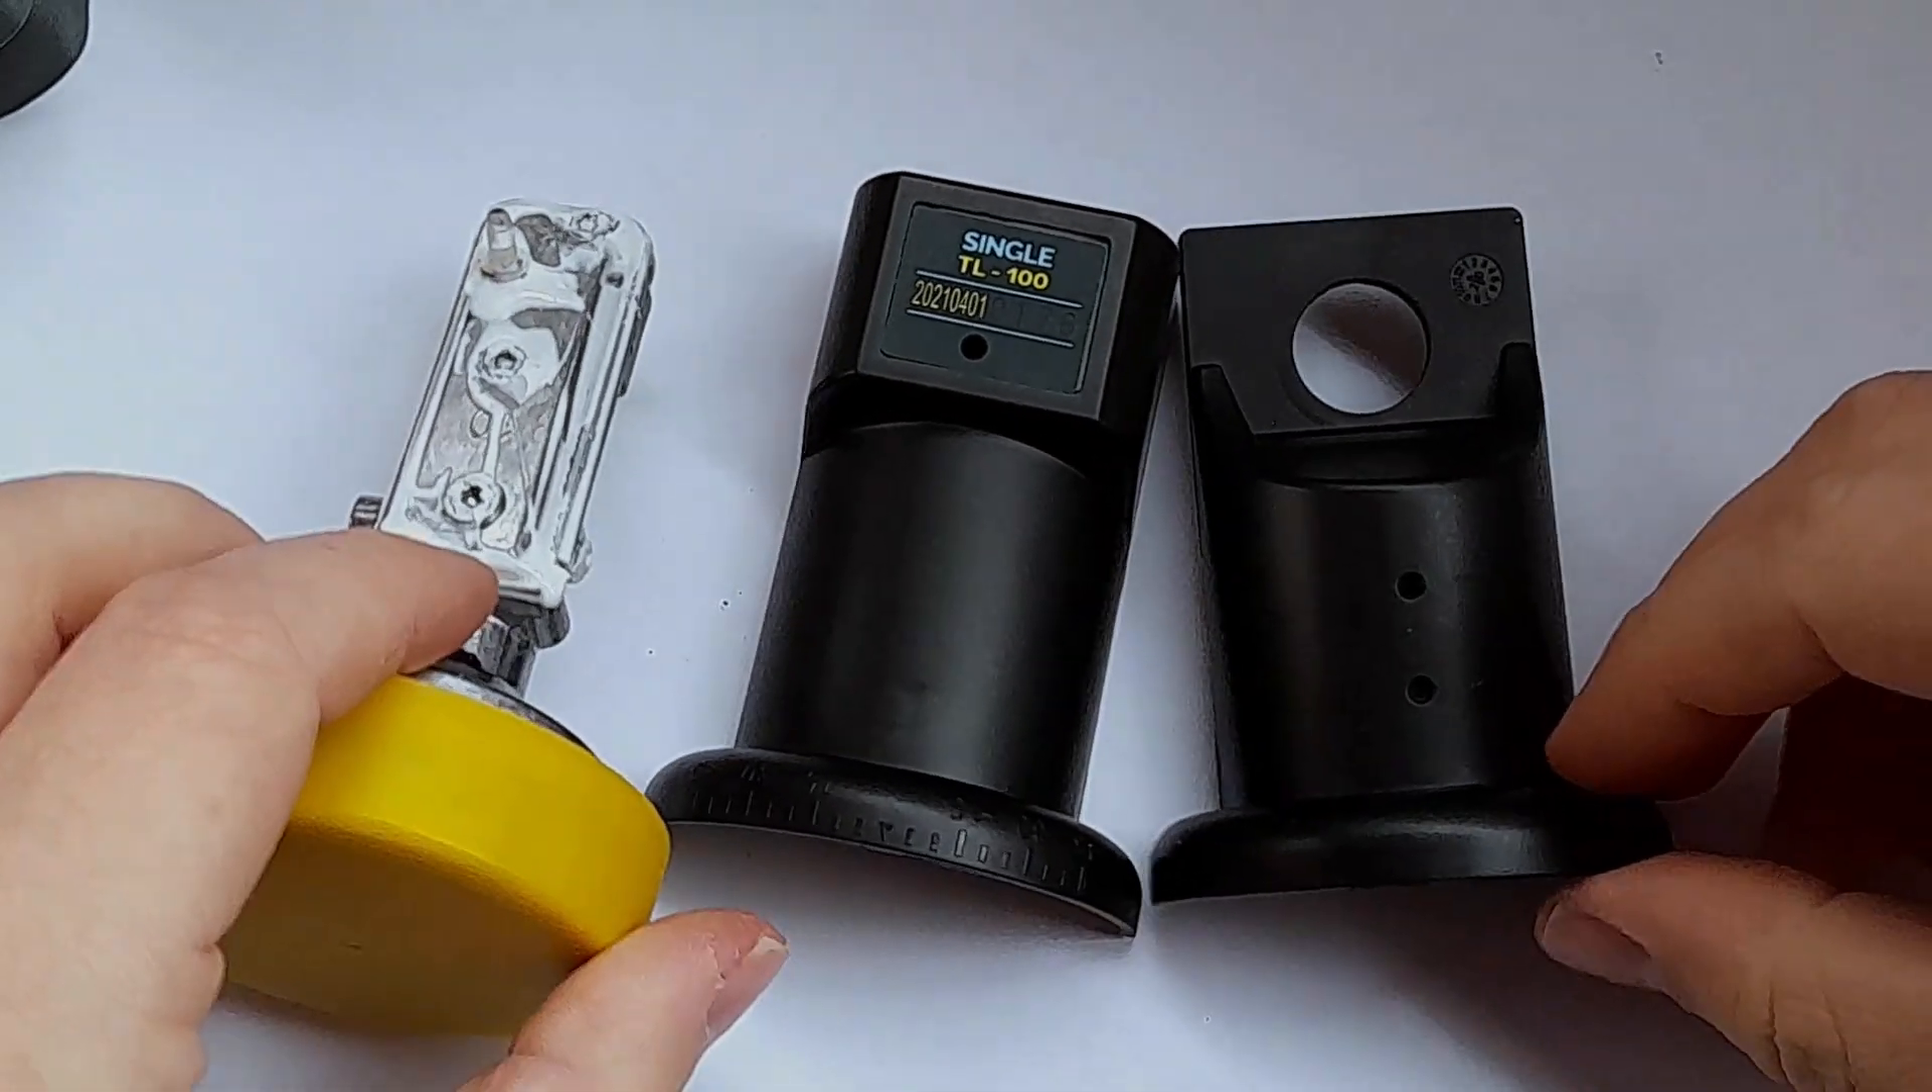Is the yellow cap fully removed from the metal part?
No.